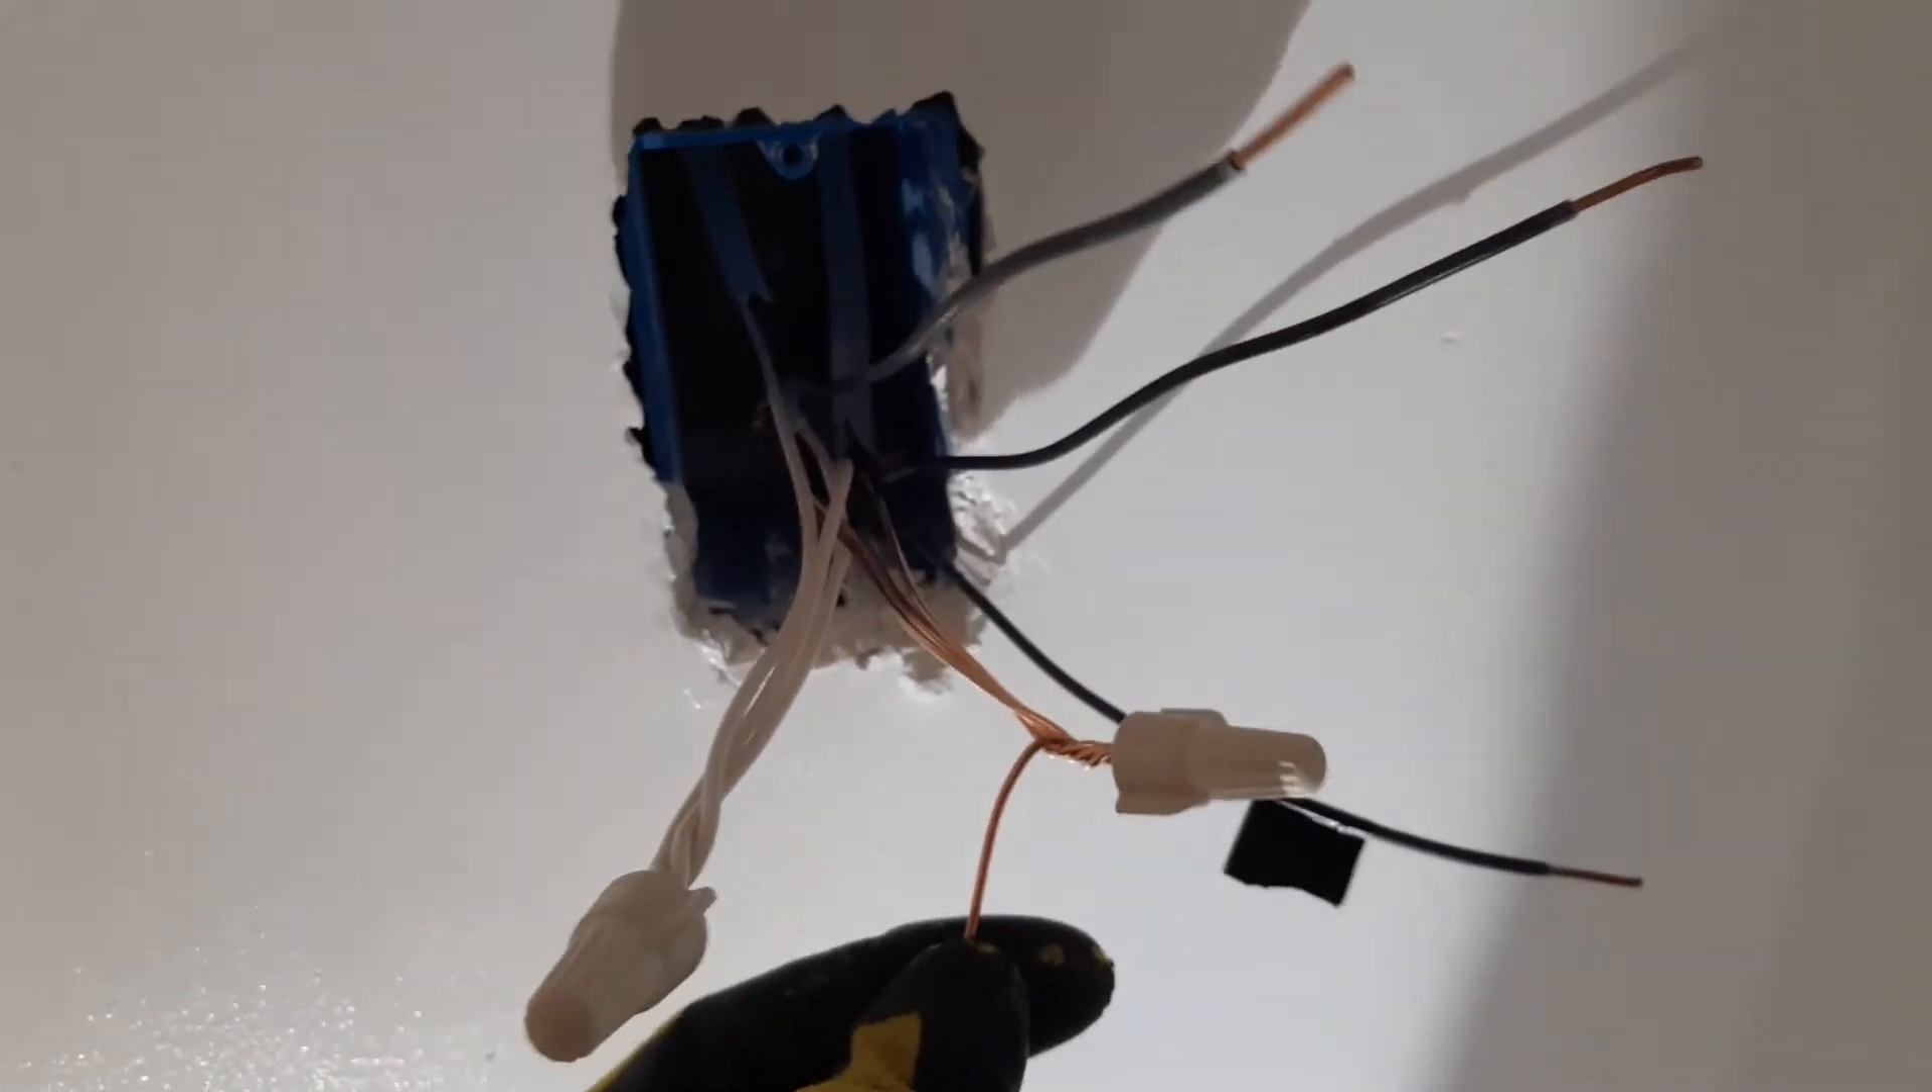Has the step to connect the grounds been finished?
Yes.